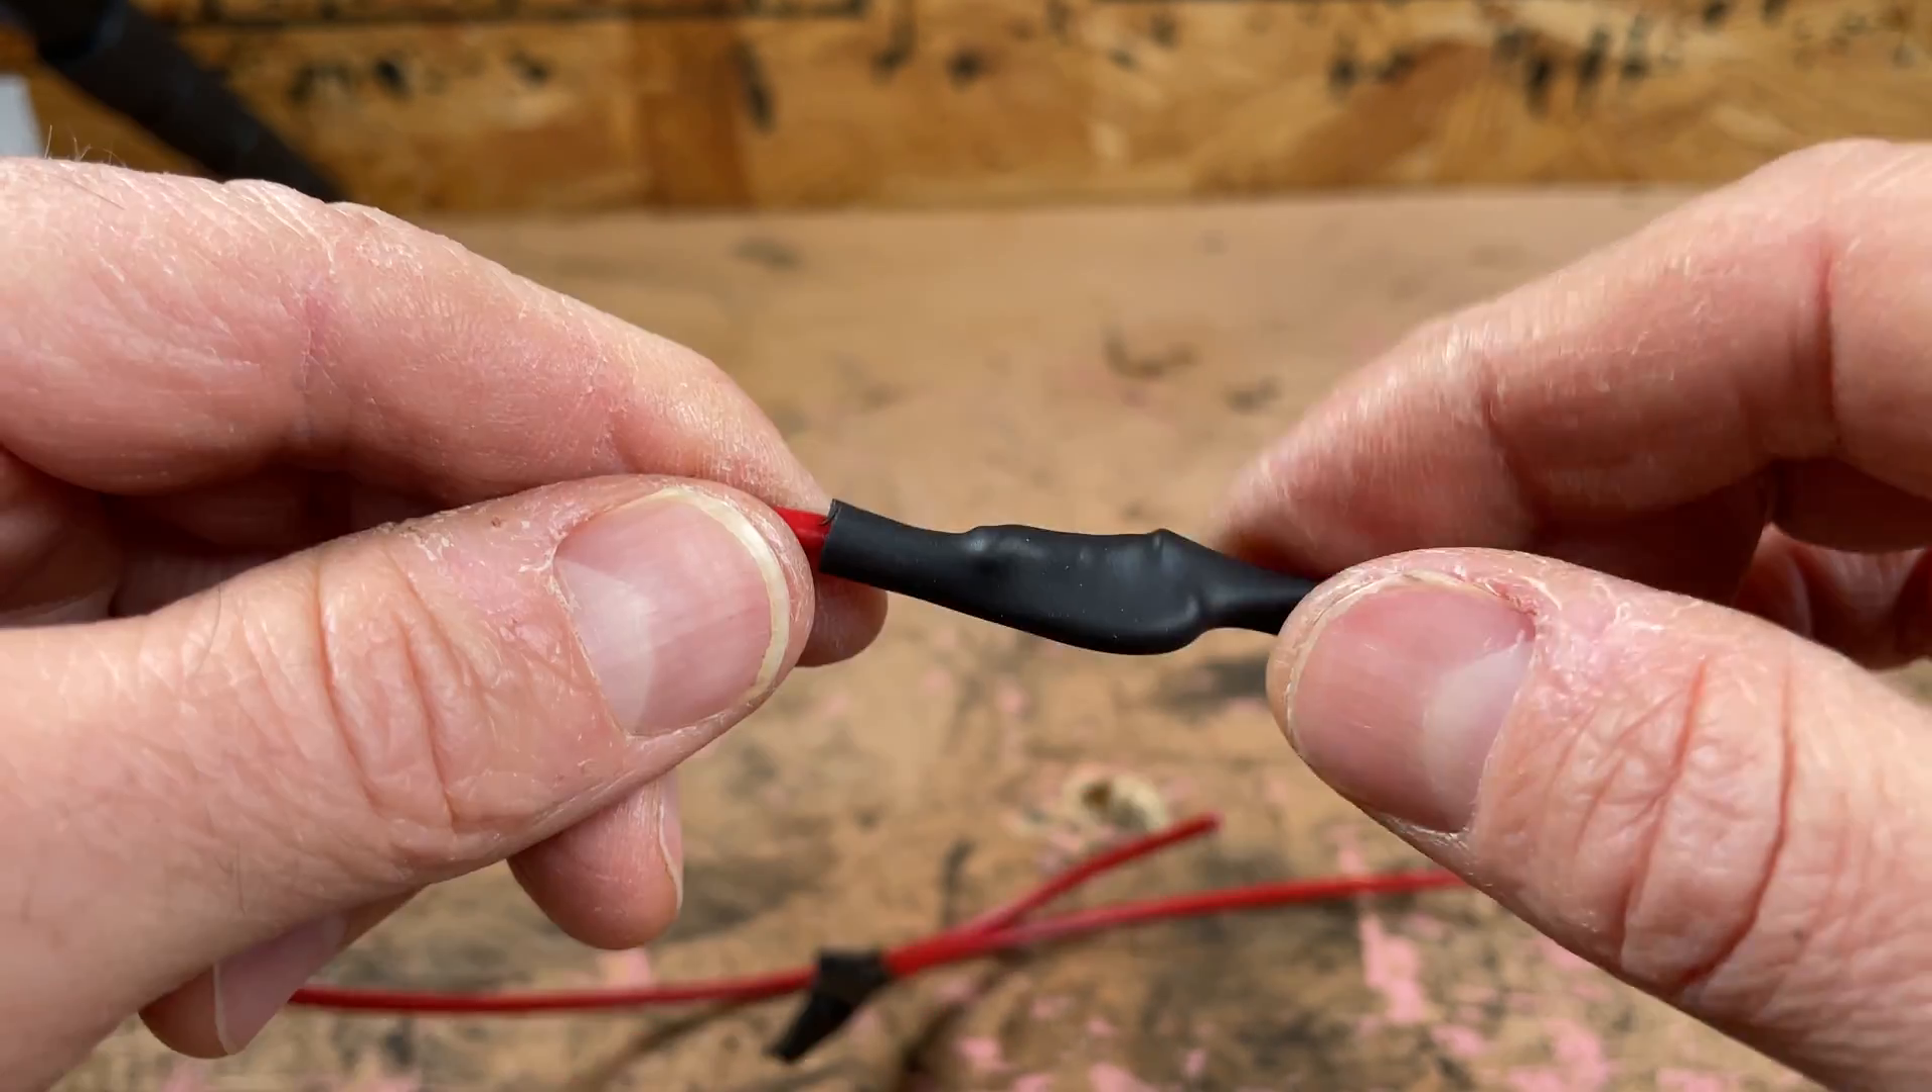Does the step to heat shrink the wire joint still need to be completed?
No.